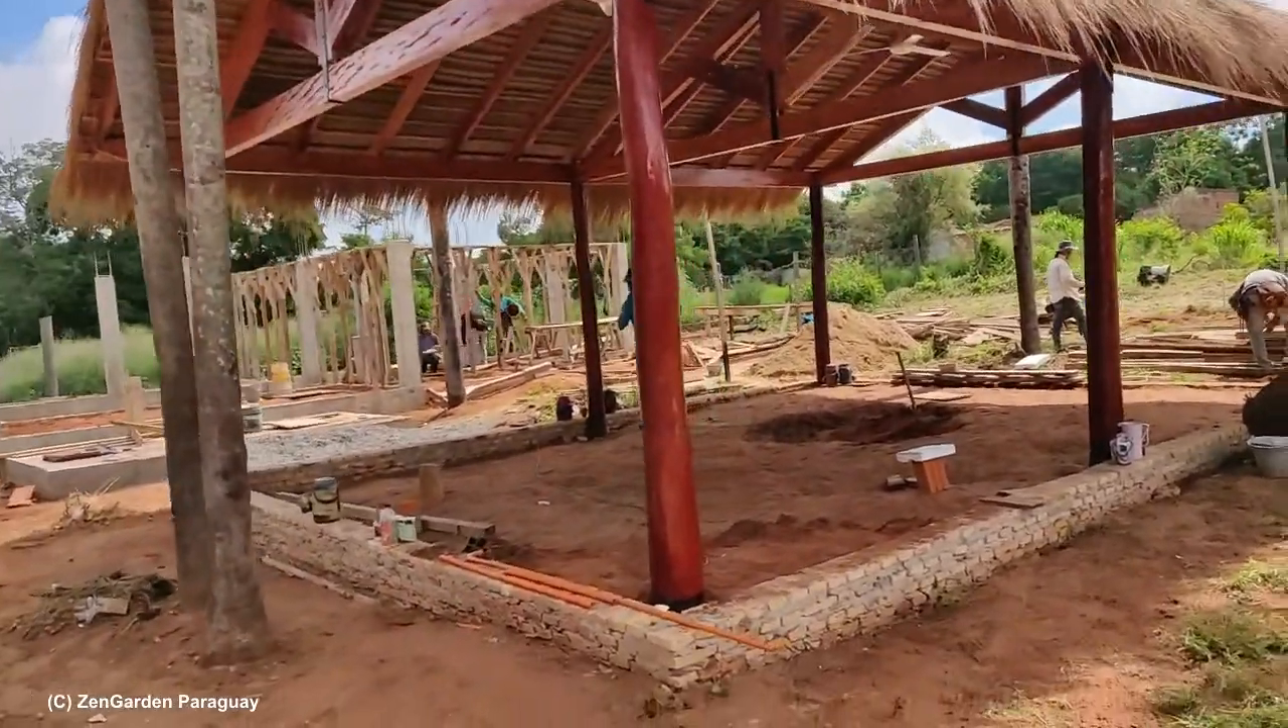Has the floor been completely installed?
No.